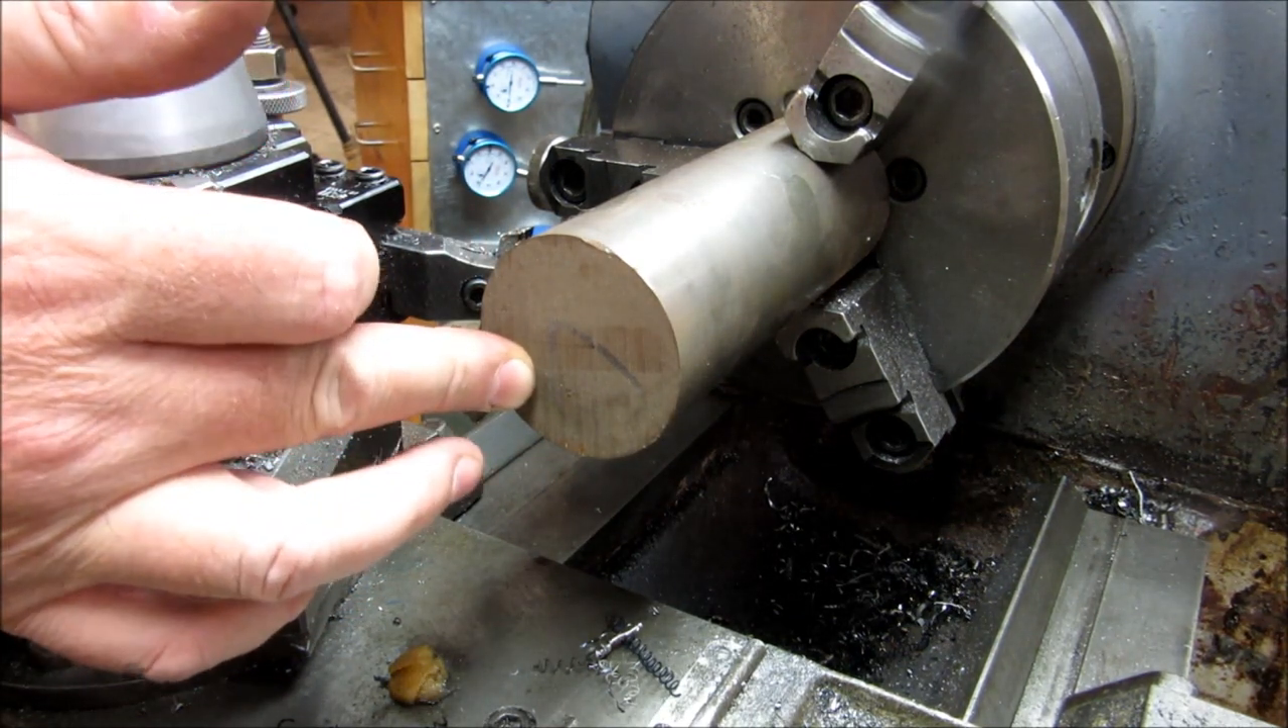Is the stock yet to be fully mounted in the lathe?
No.